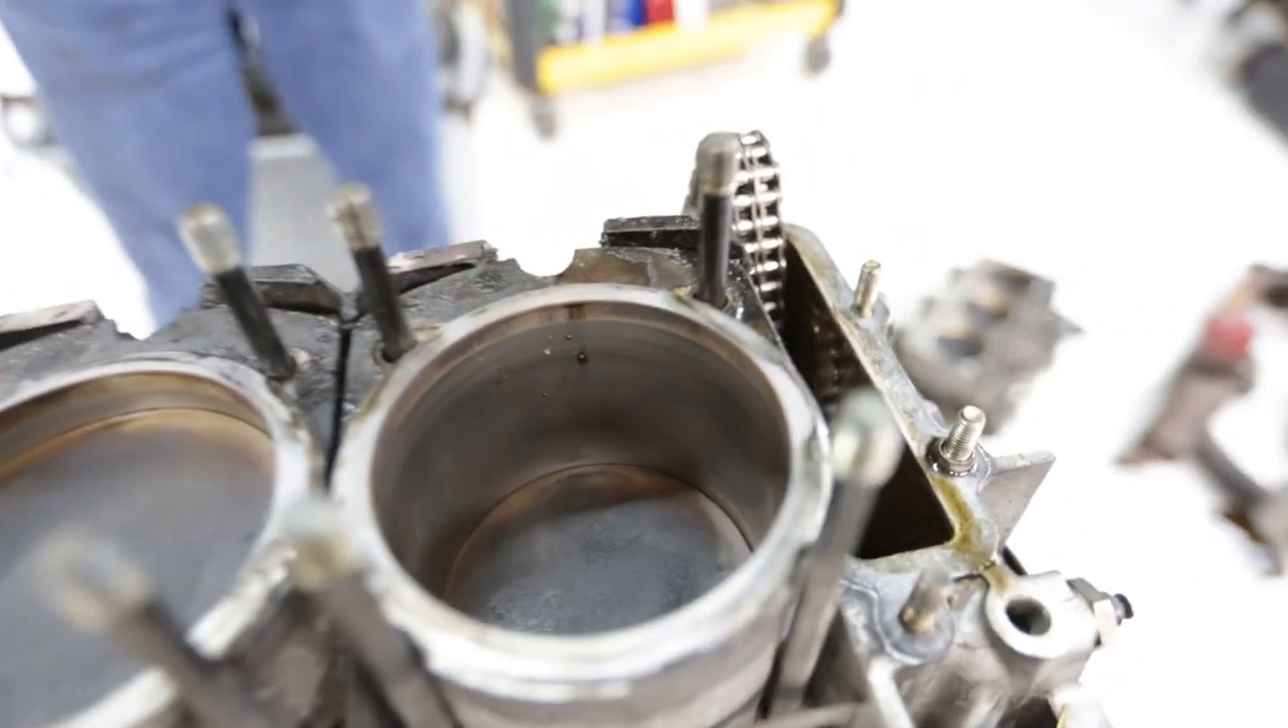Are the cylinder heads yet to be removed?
No.